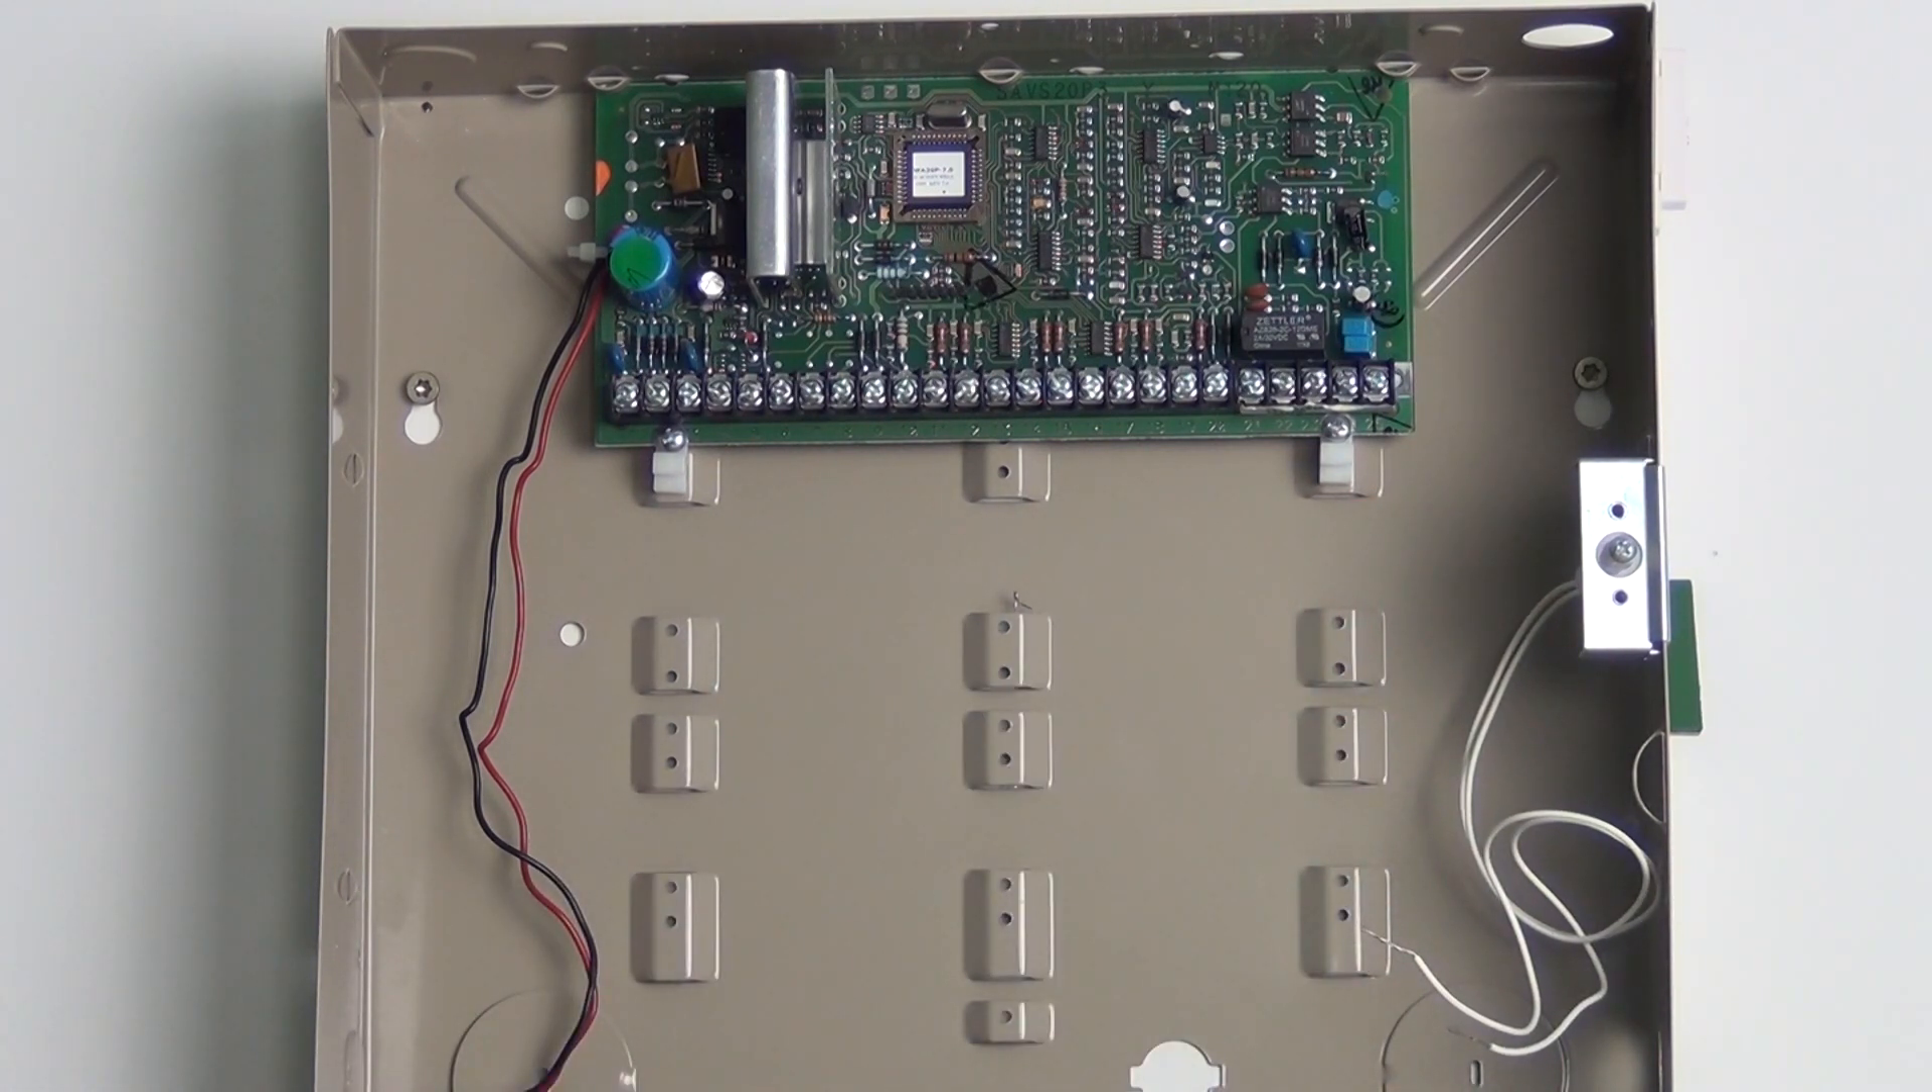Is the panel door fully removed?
Yes.